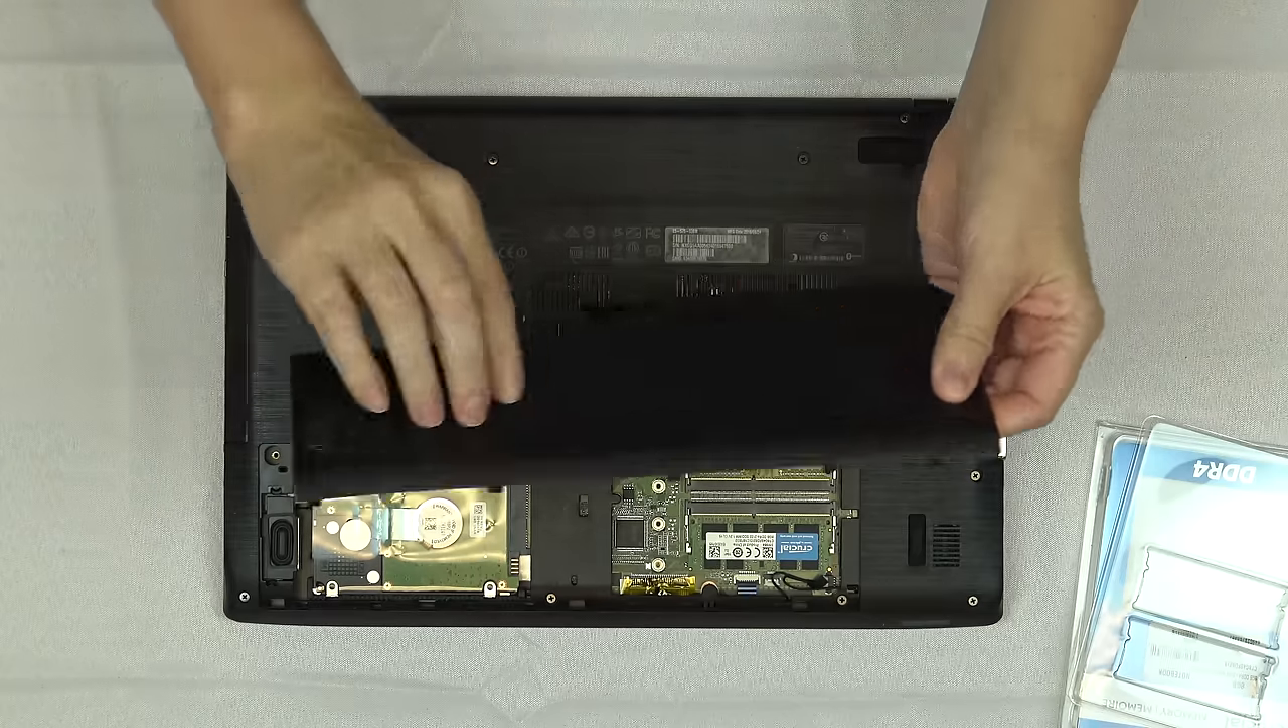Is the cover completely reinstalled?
No.